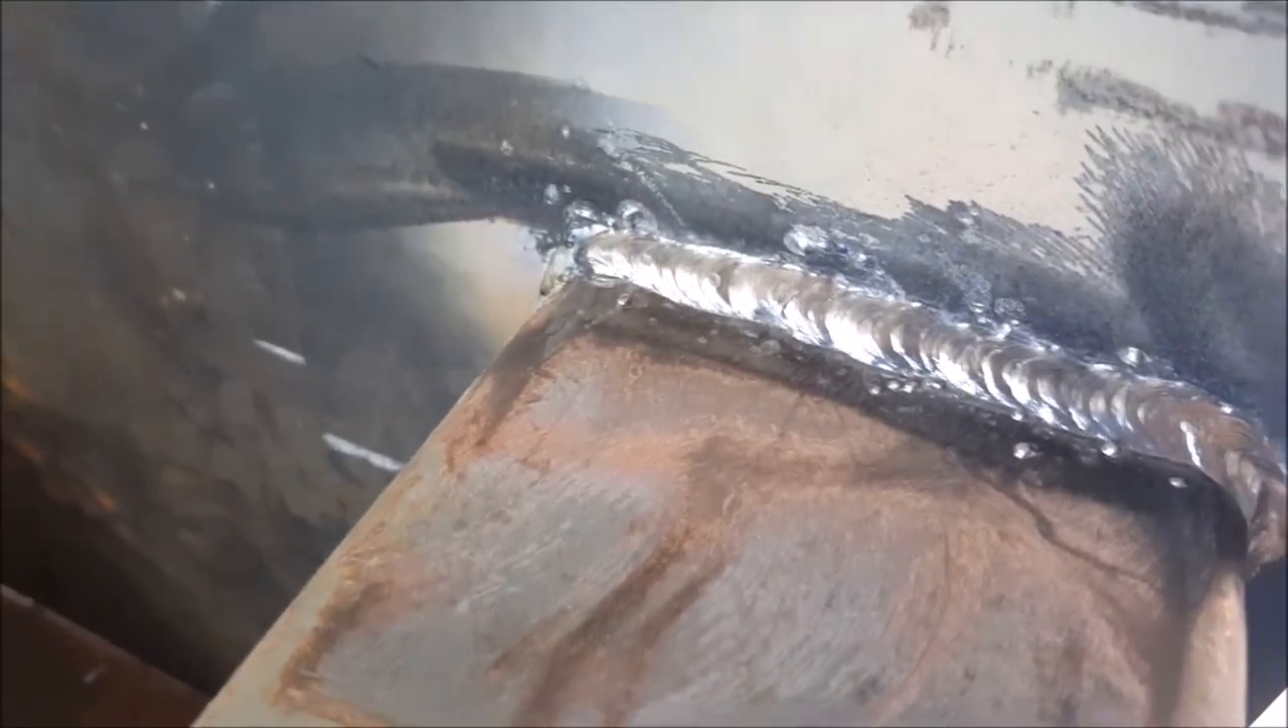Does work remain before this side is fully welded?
No.